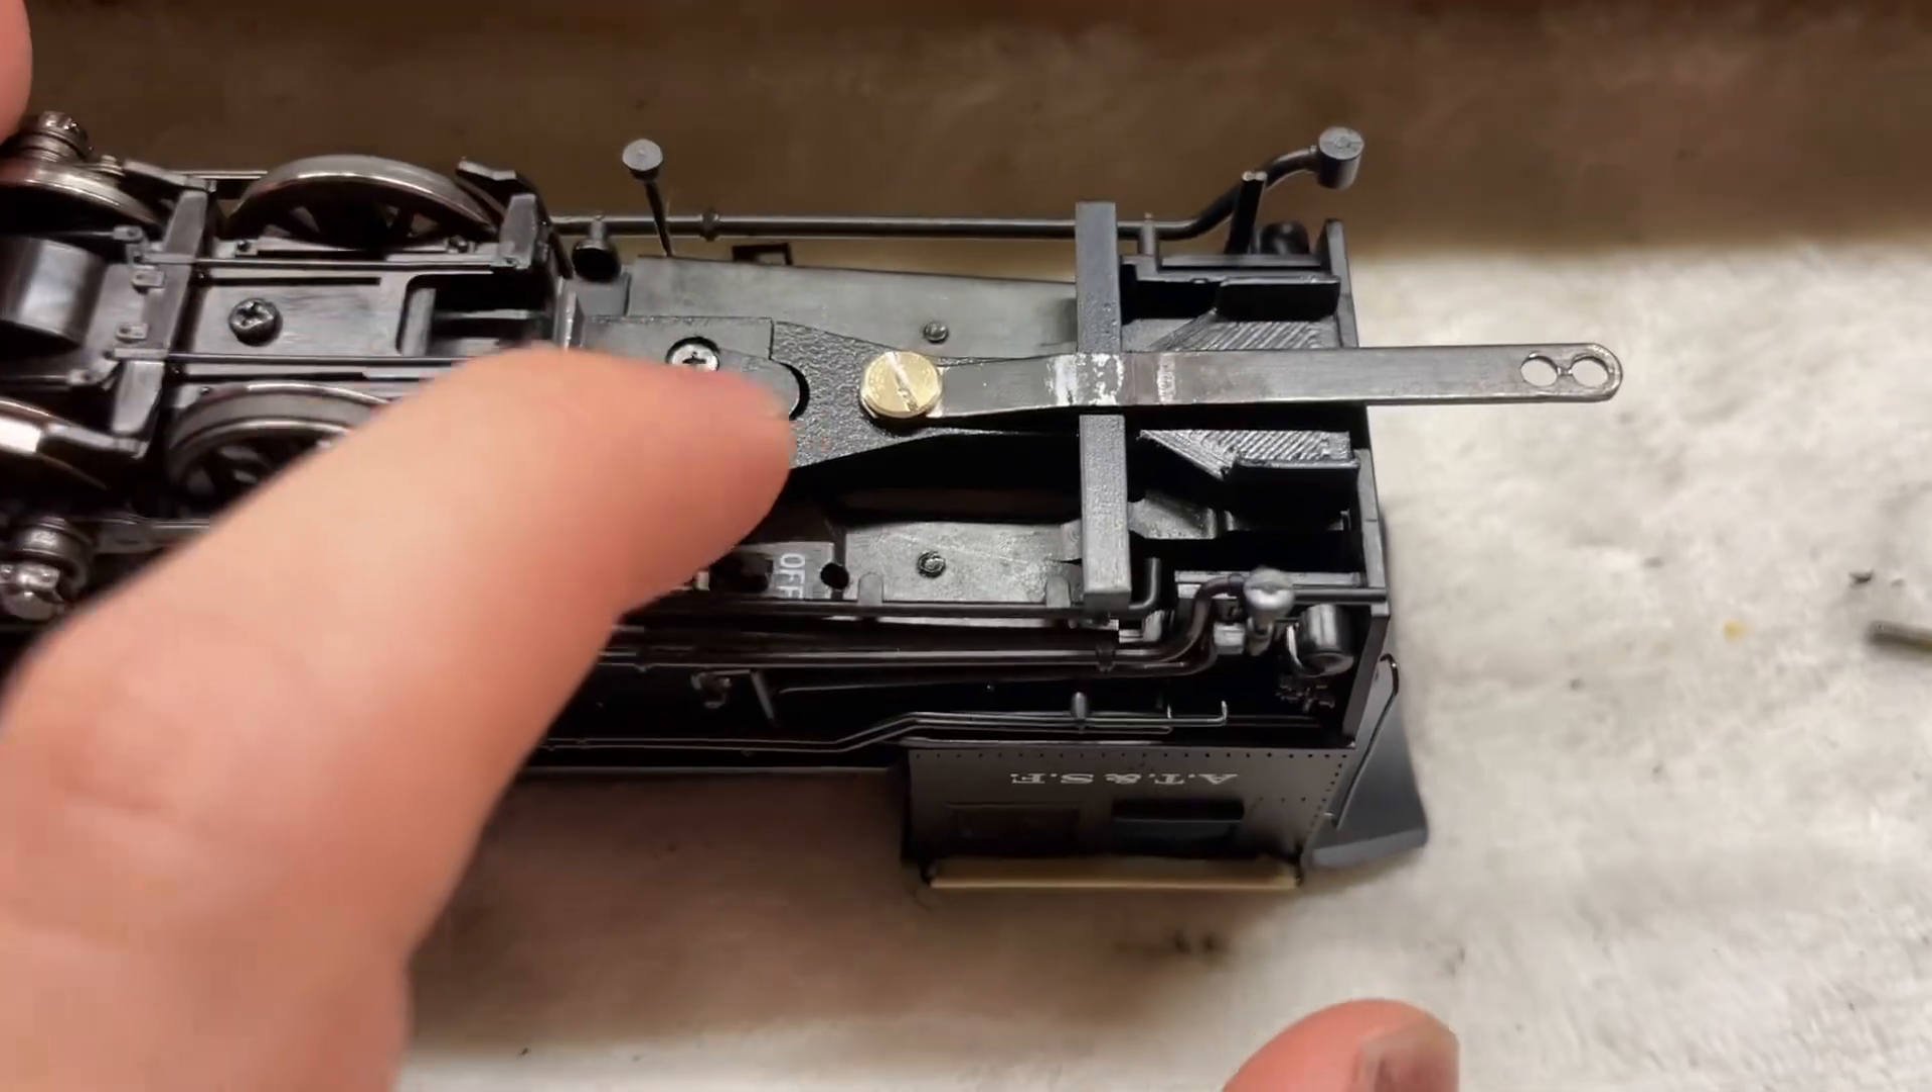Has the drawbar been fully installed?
Yes.